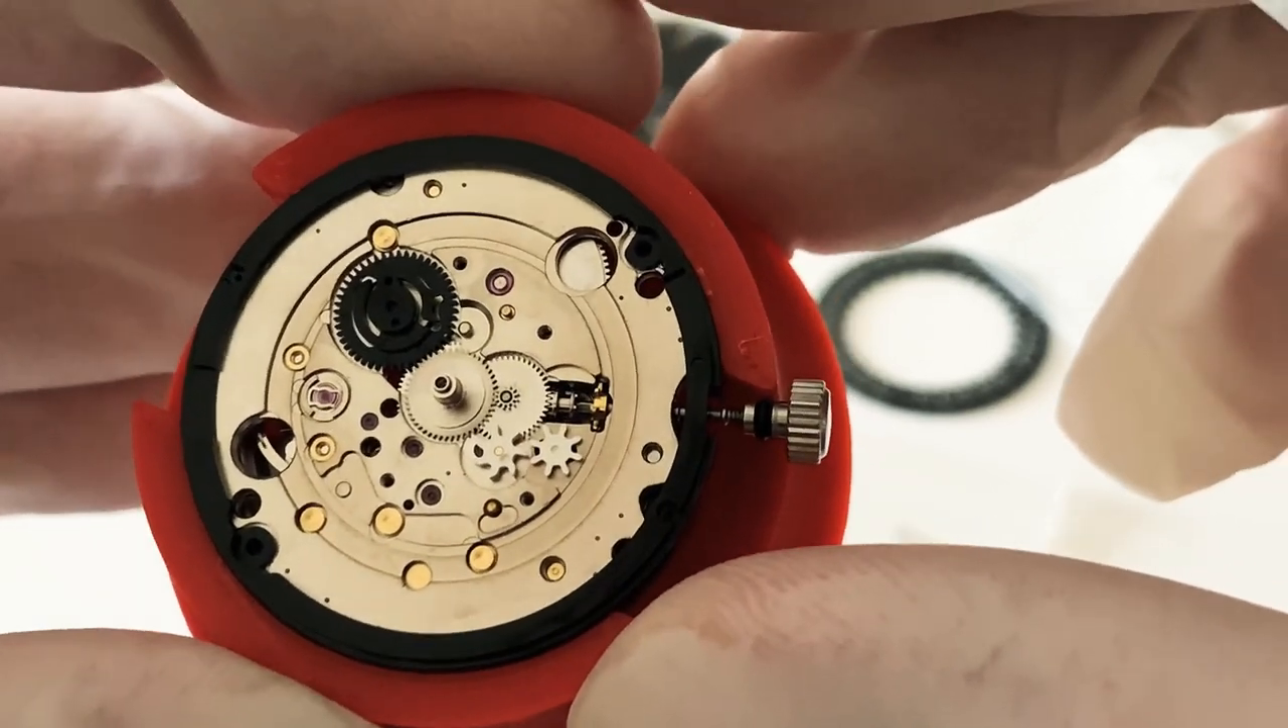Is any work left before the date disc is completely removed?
No.